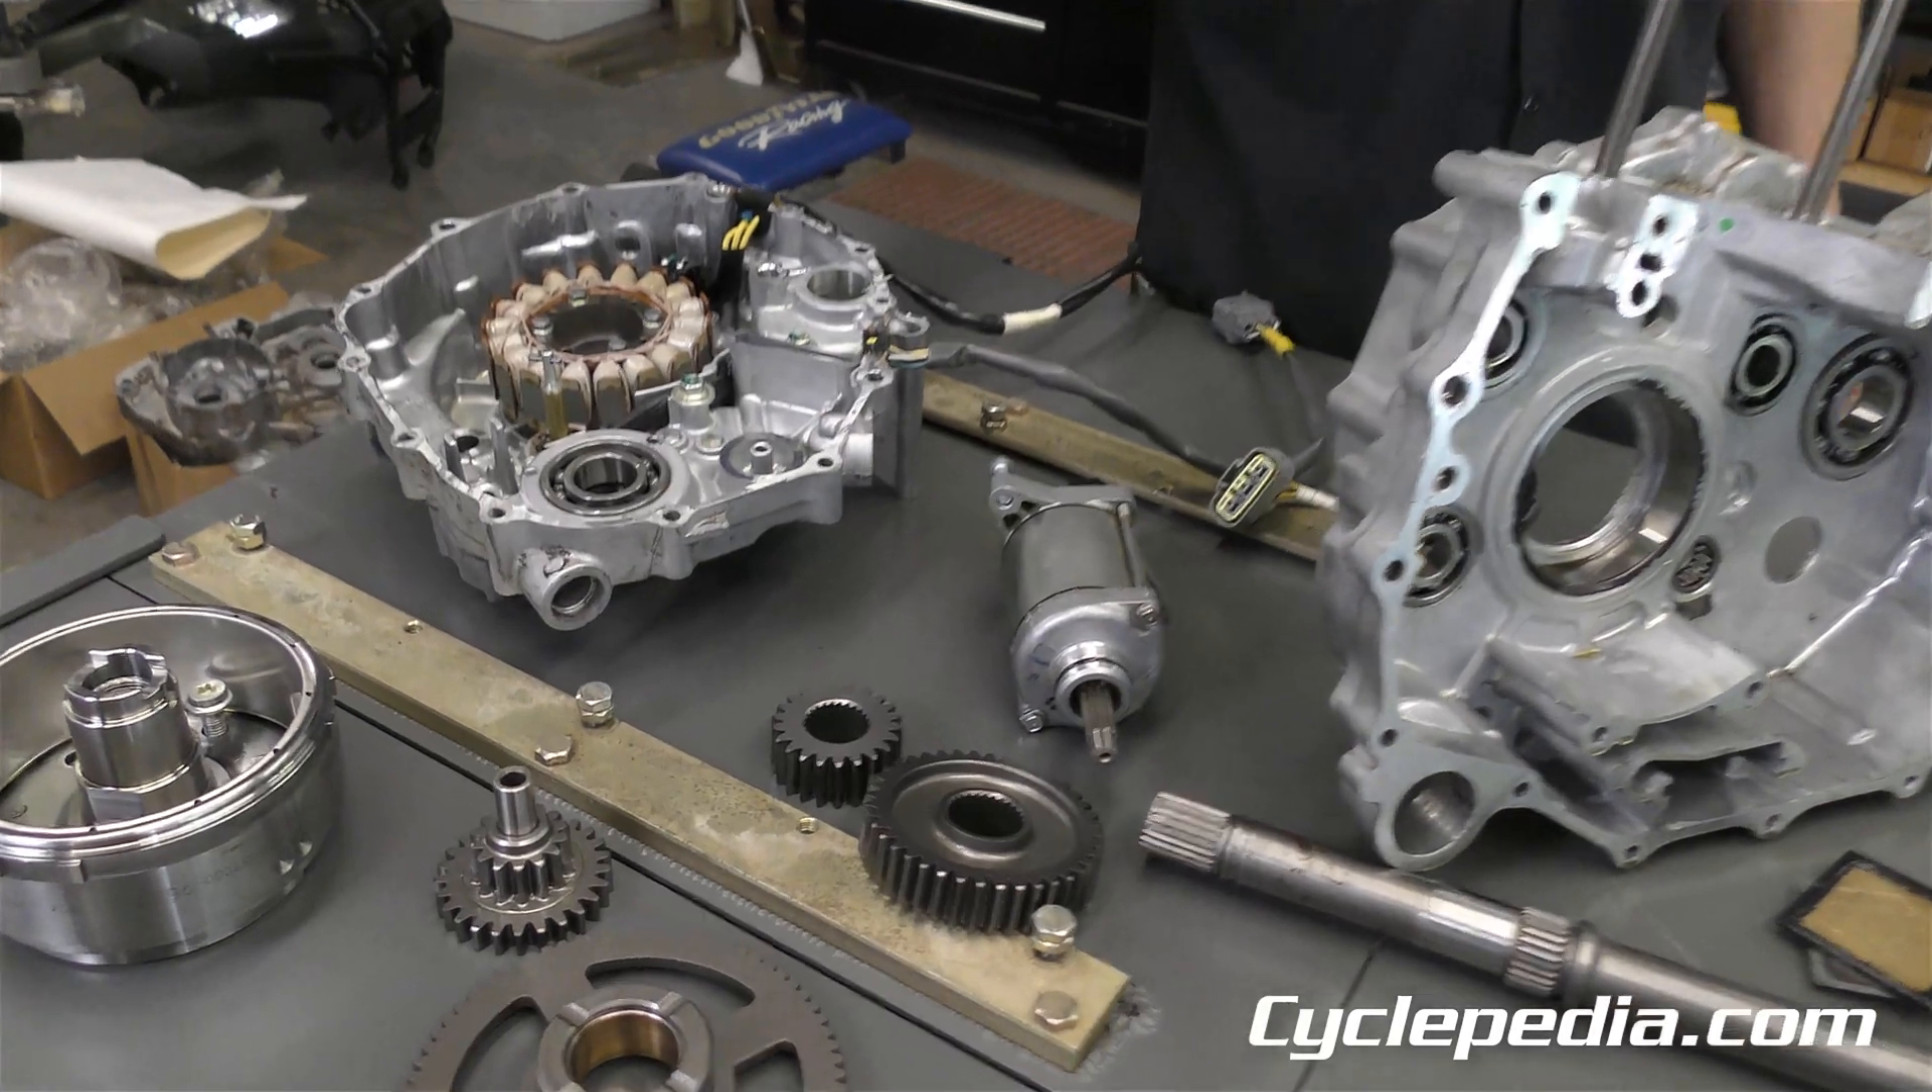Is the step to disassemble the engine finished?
Yes.